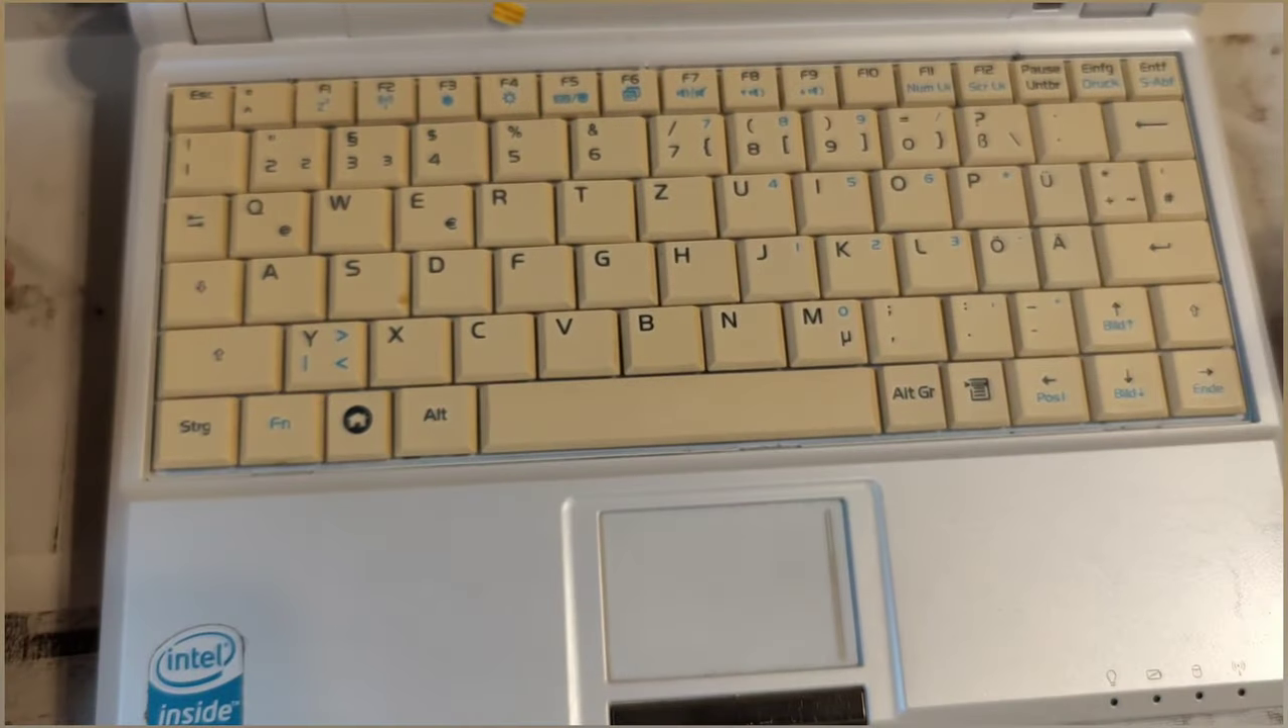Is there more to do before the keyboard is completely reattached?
No.